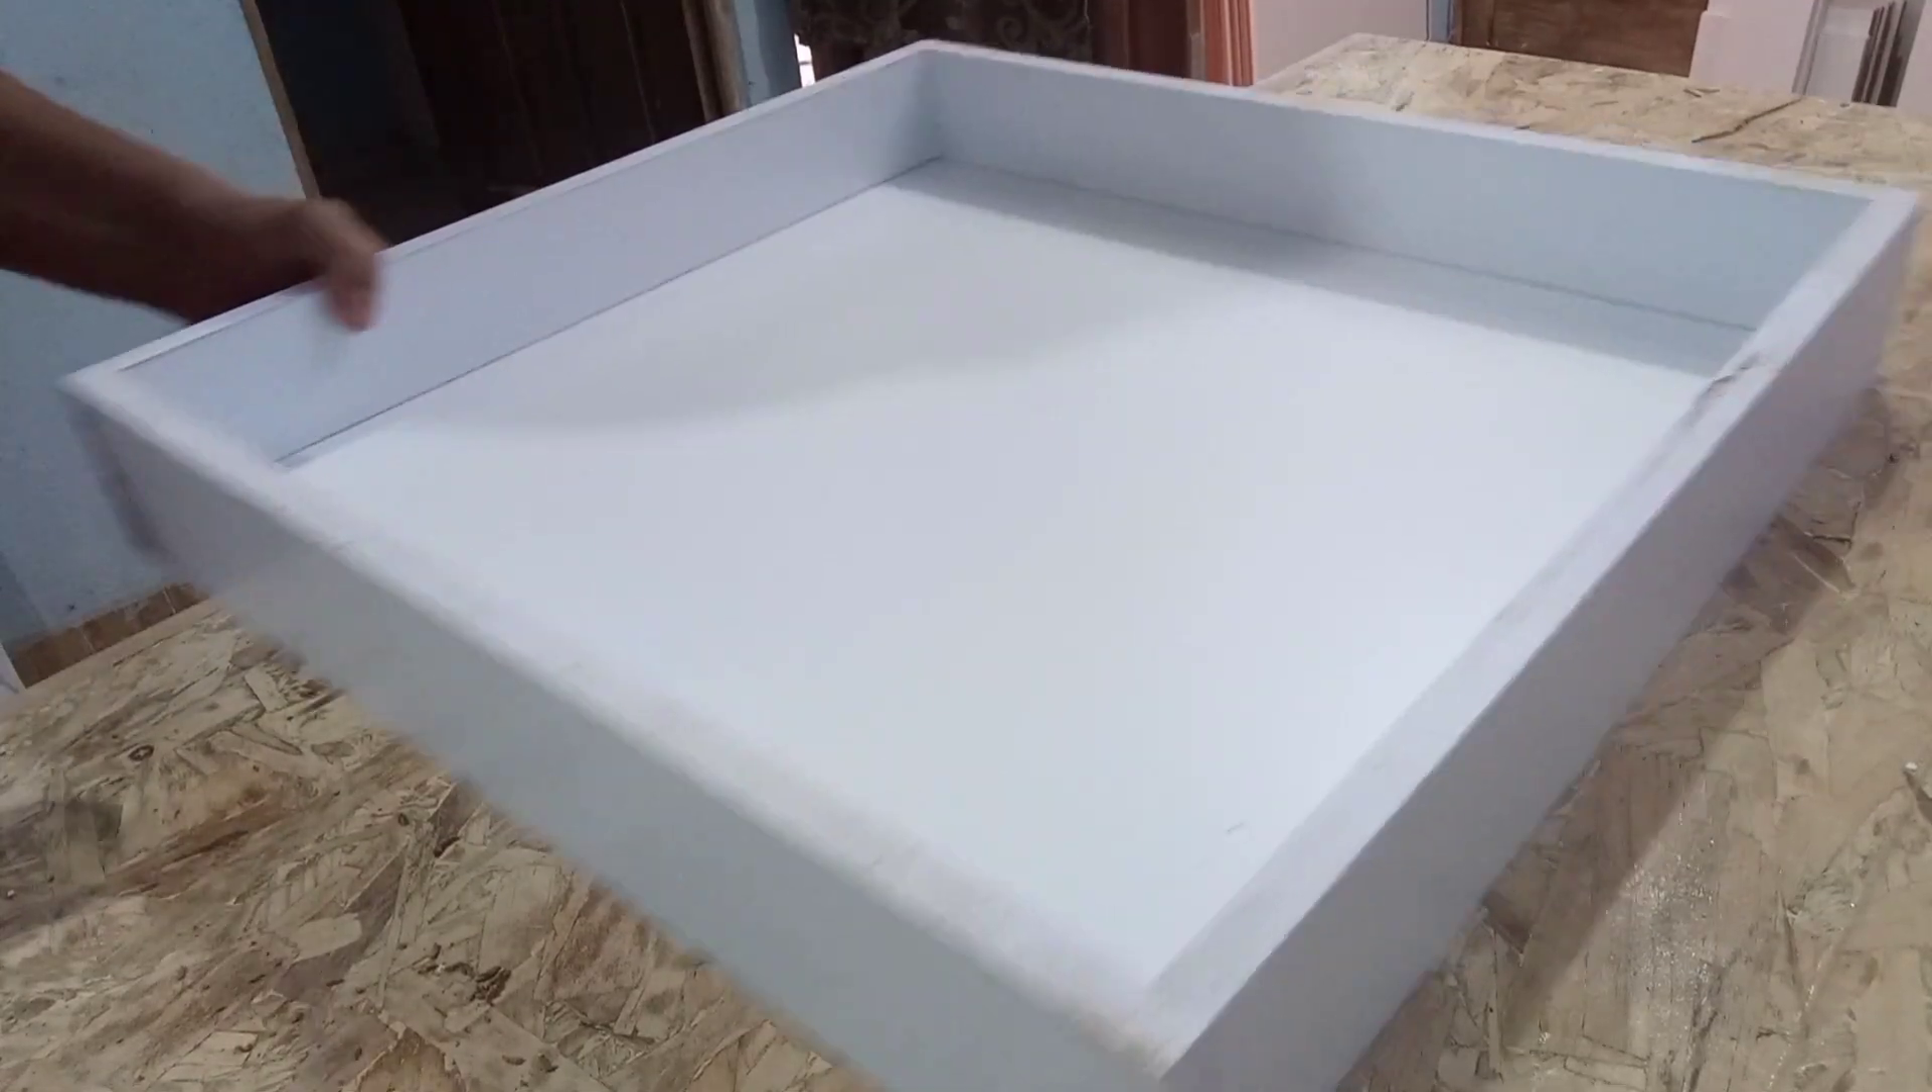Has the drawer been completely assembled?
Yes.